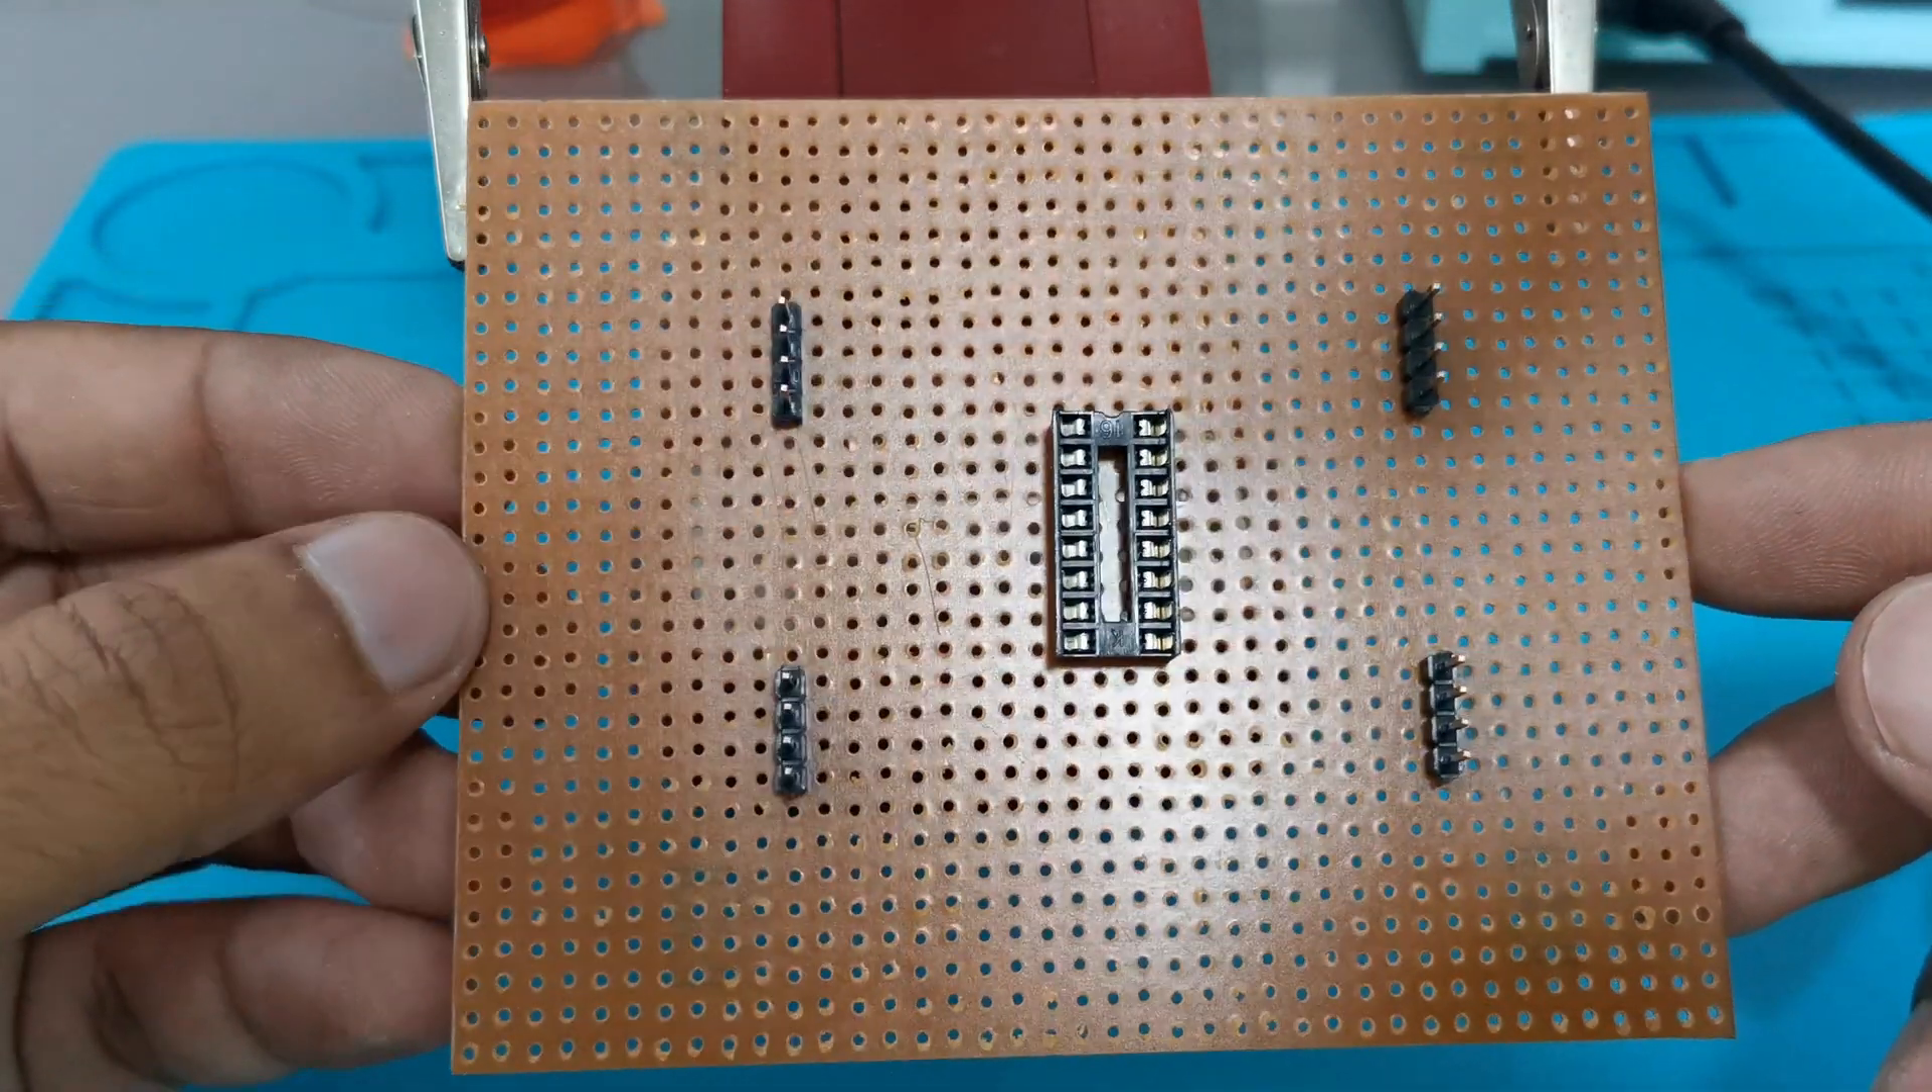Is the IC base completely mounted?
Yes.